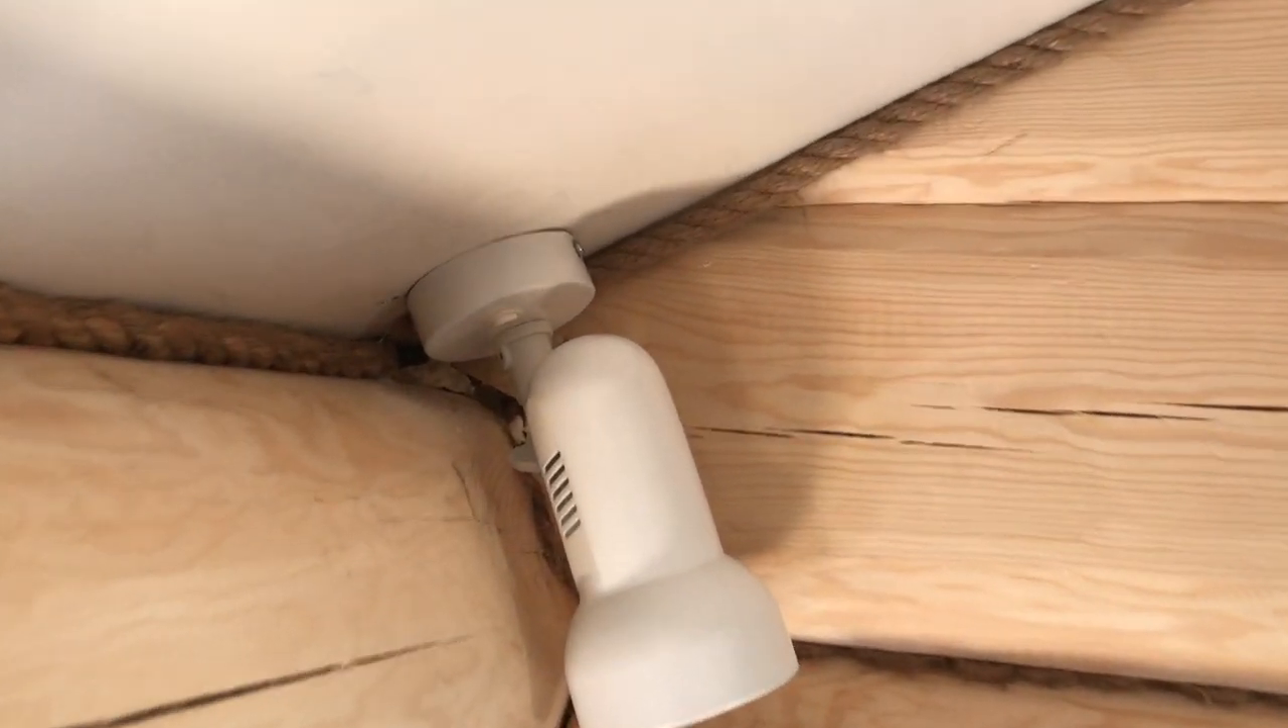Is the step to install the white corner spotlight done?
Yes.